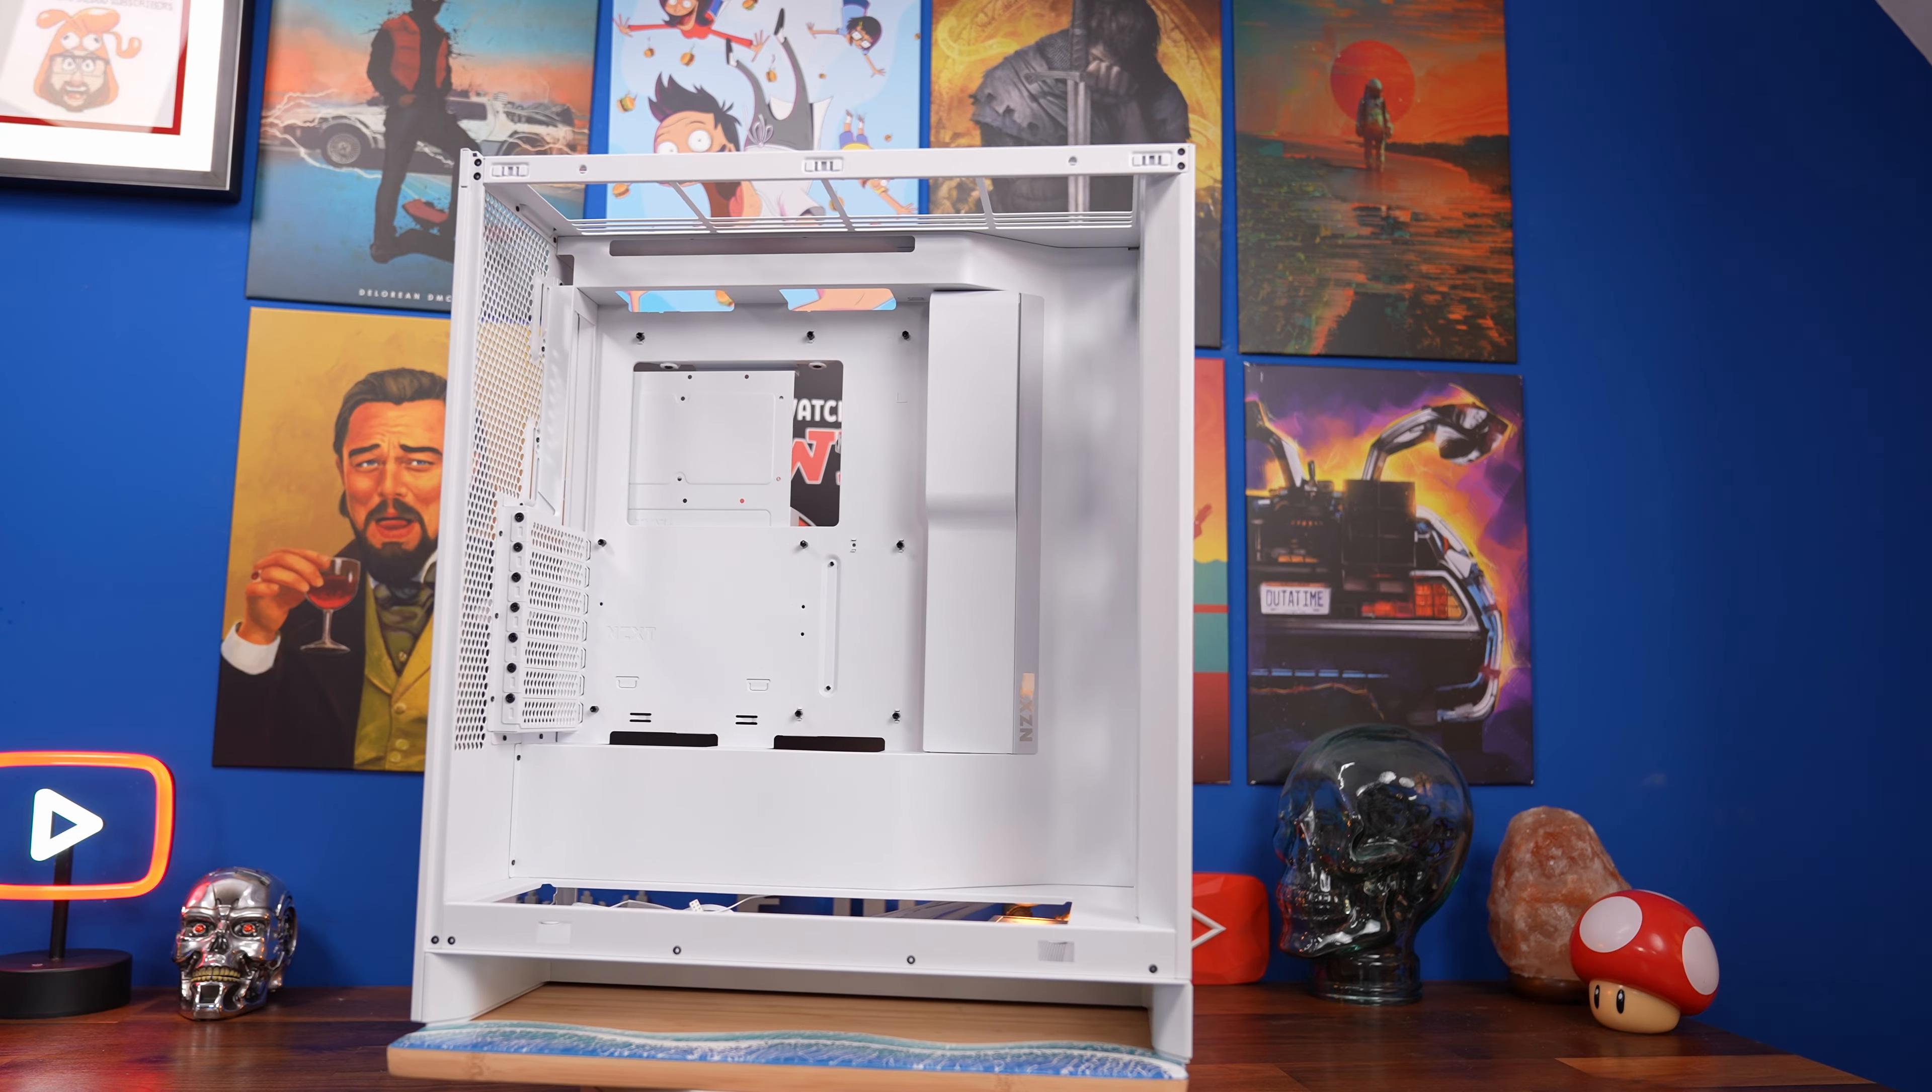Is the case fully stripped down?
Yes.